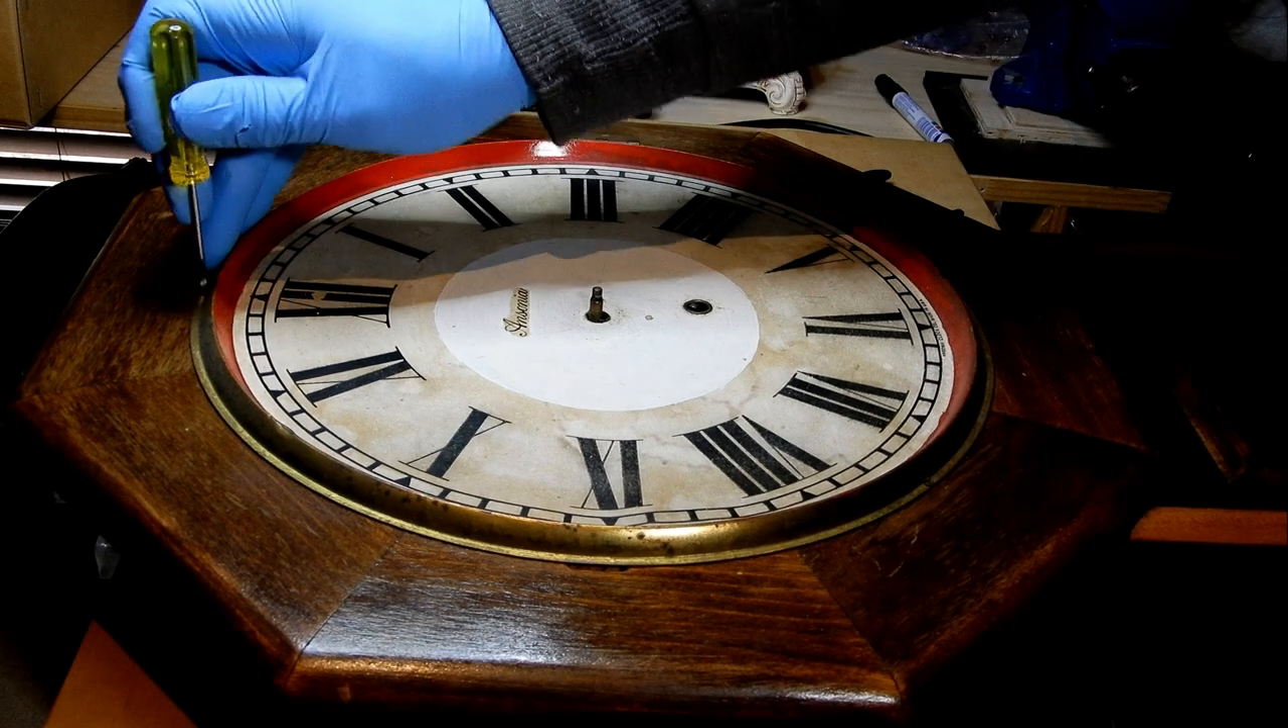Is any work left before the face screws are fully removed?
Yes.